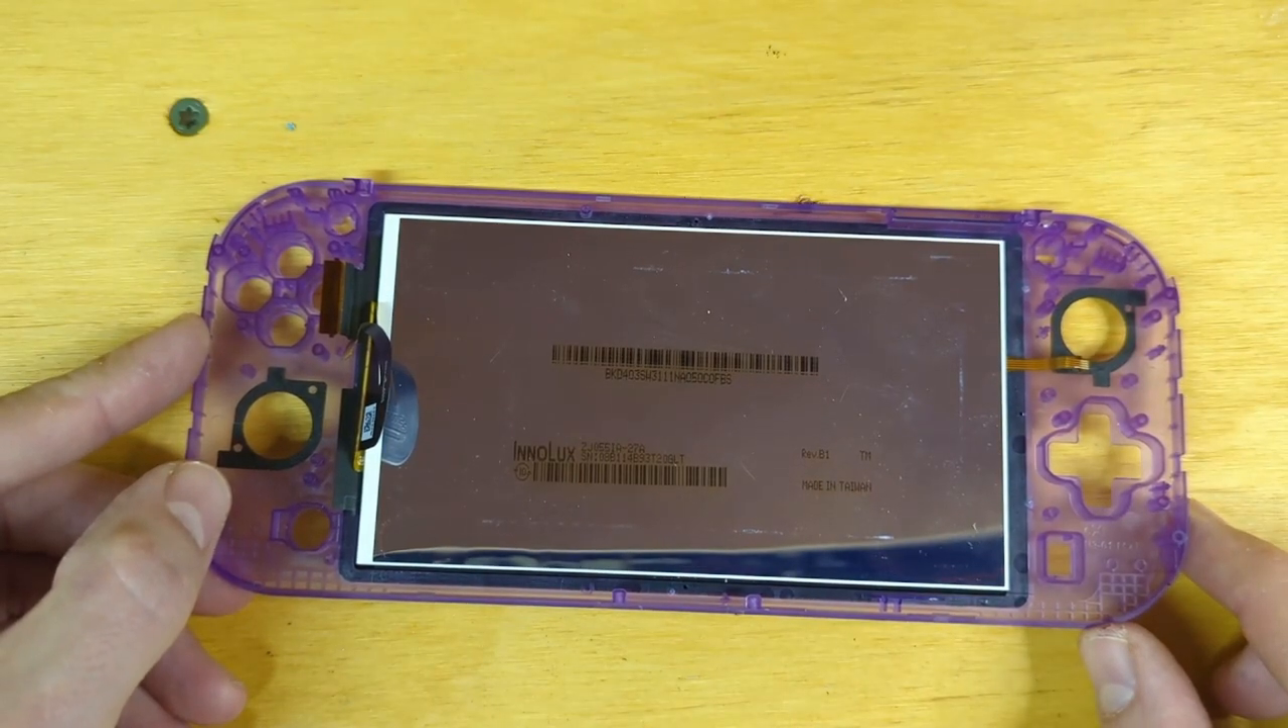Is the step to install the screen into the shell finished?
Yes.